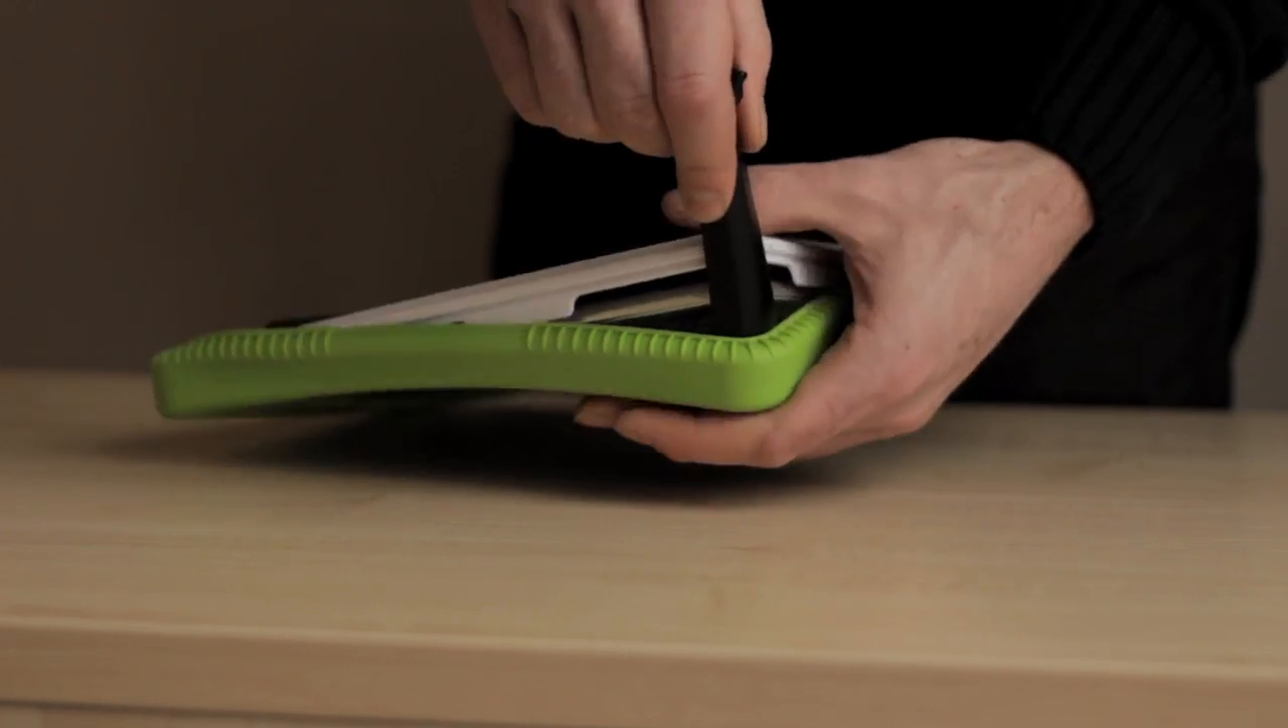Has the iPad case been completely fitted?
No.